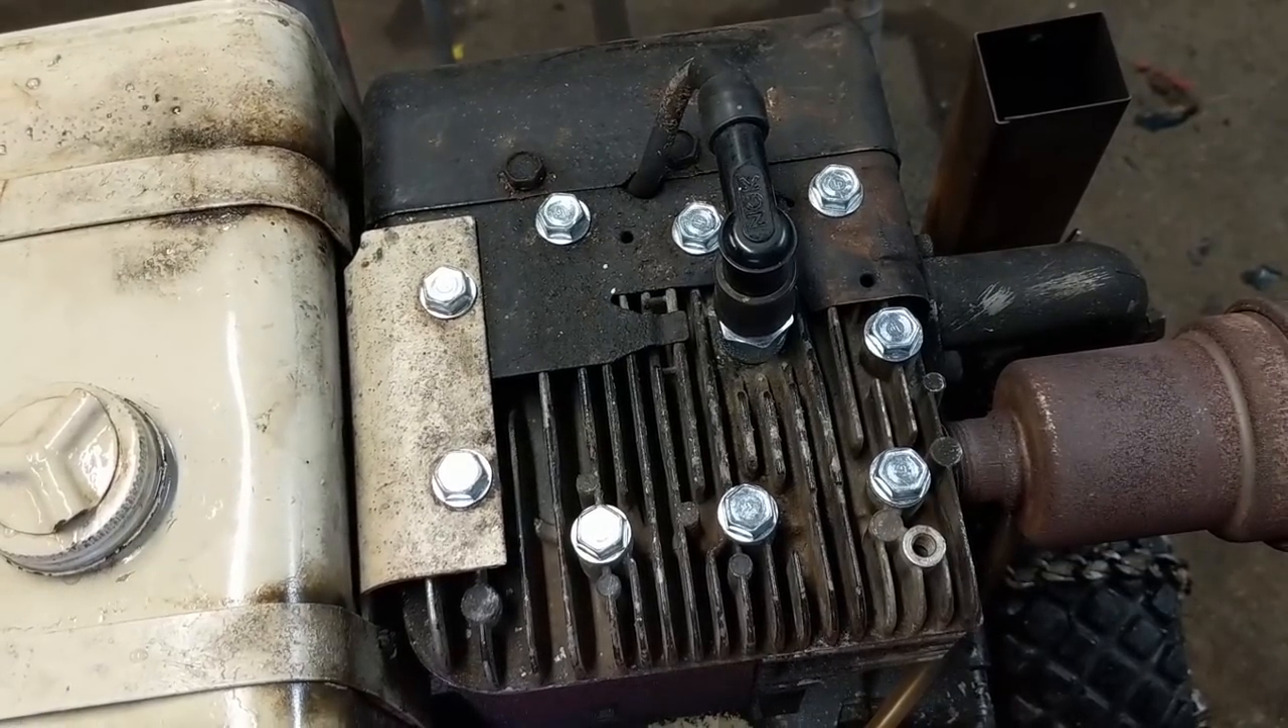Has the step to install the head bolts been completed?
Yes.